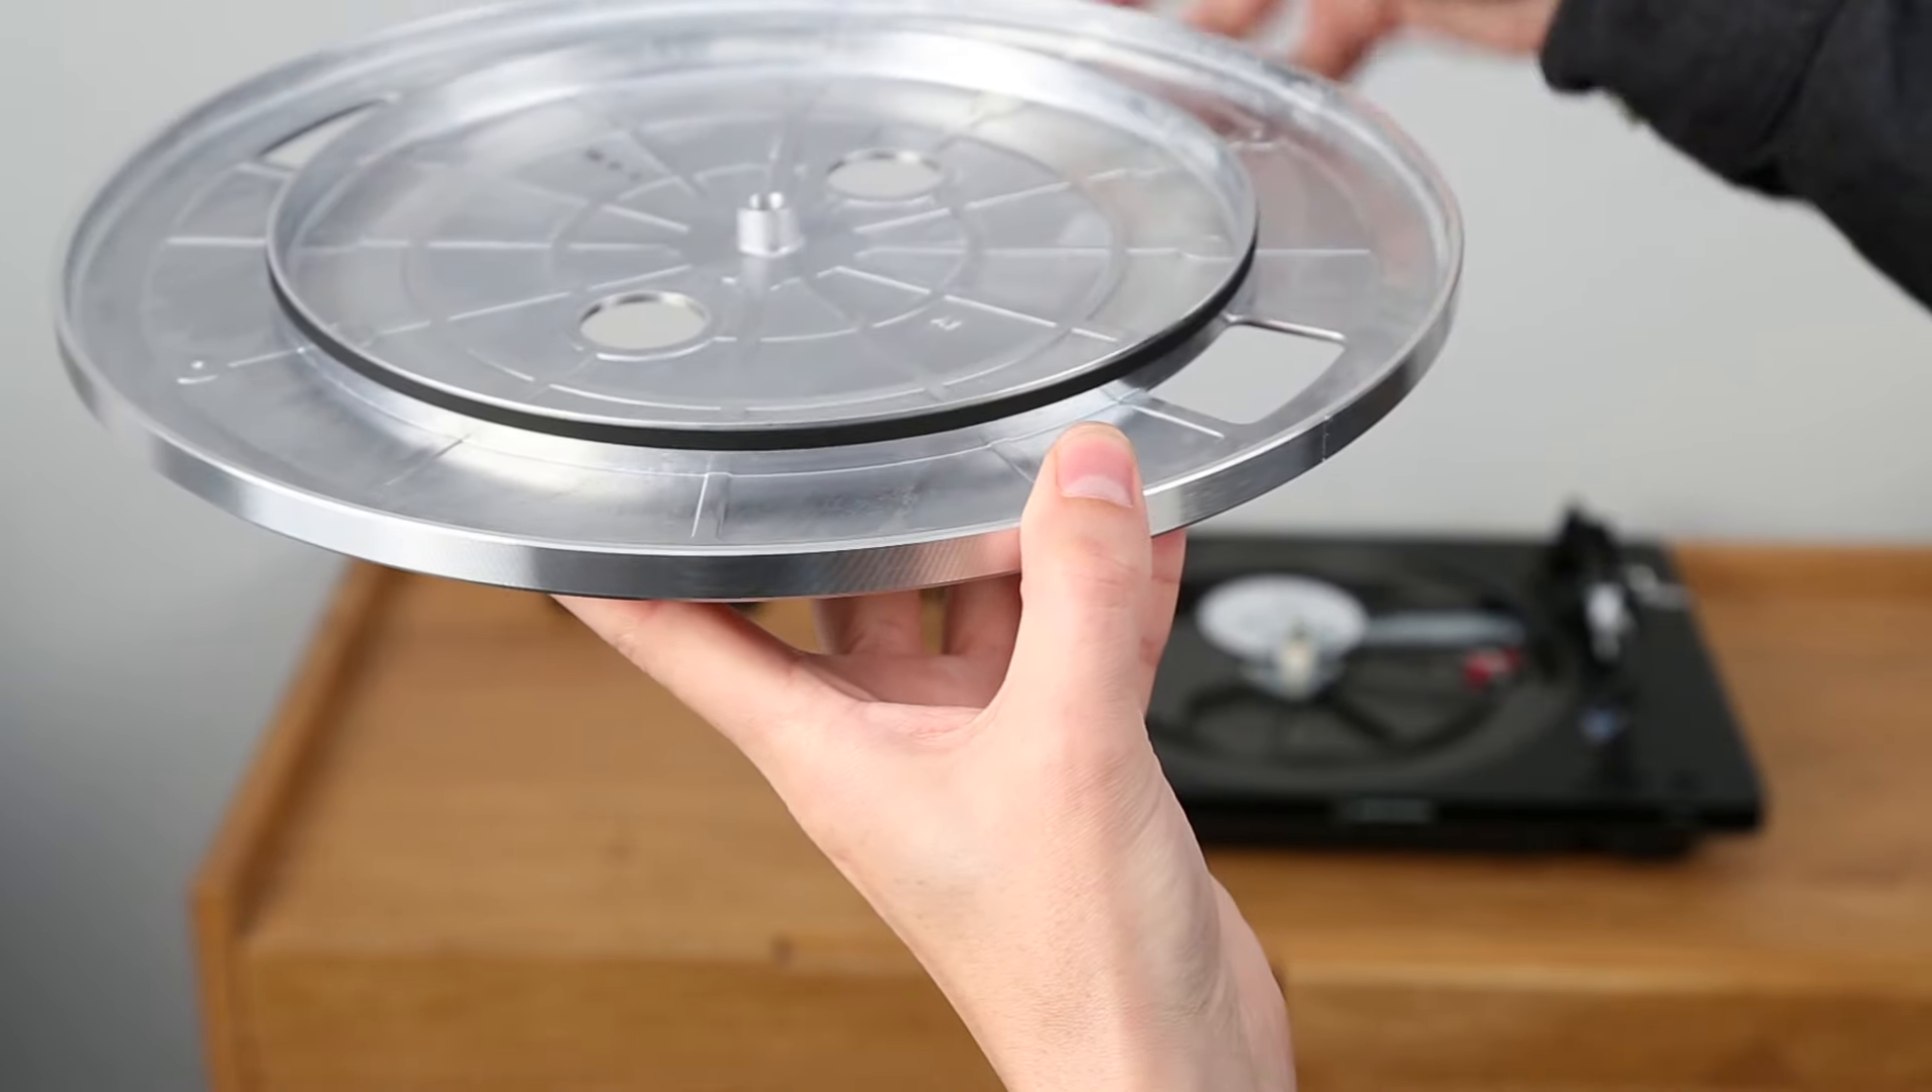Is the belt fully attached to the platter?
Yes.